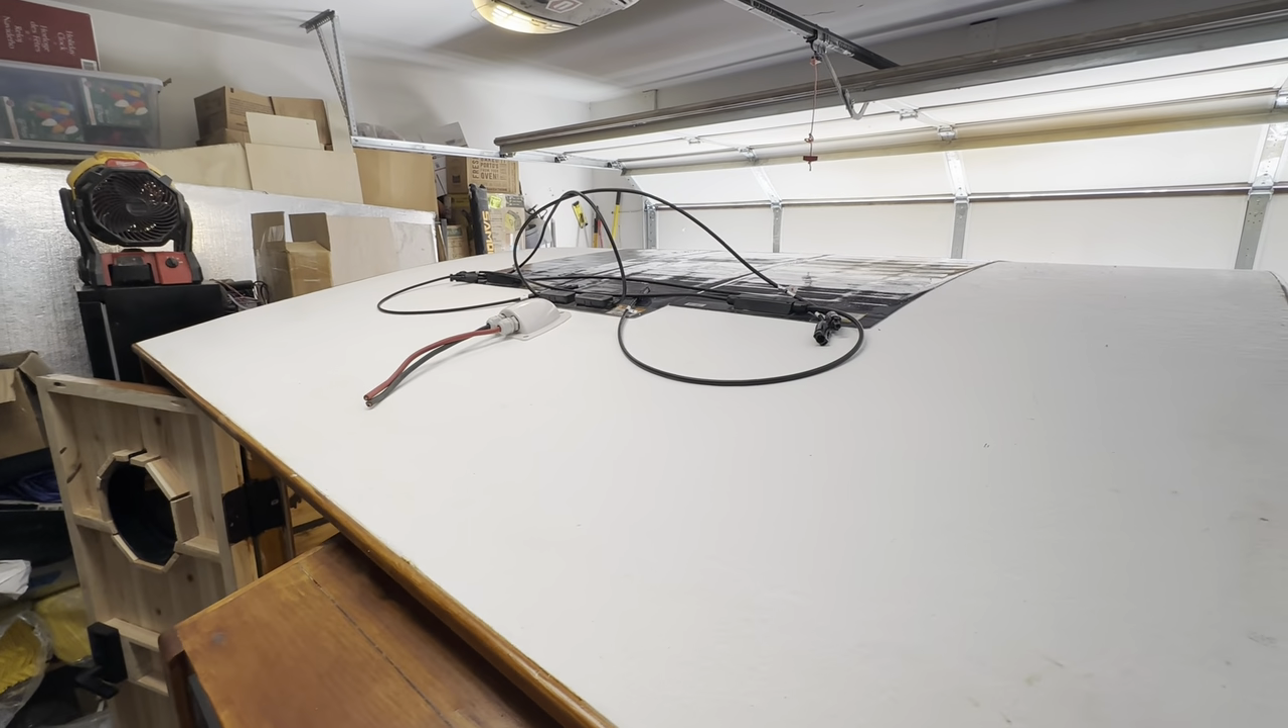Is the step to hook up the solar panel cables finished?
No.